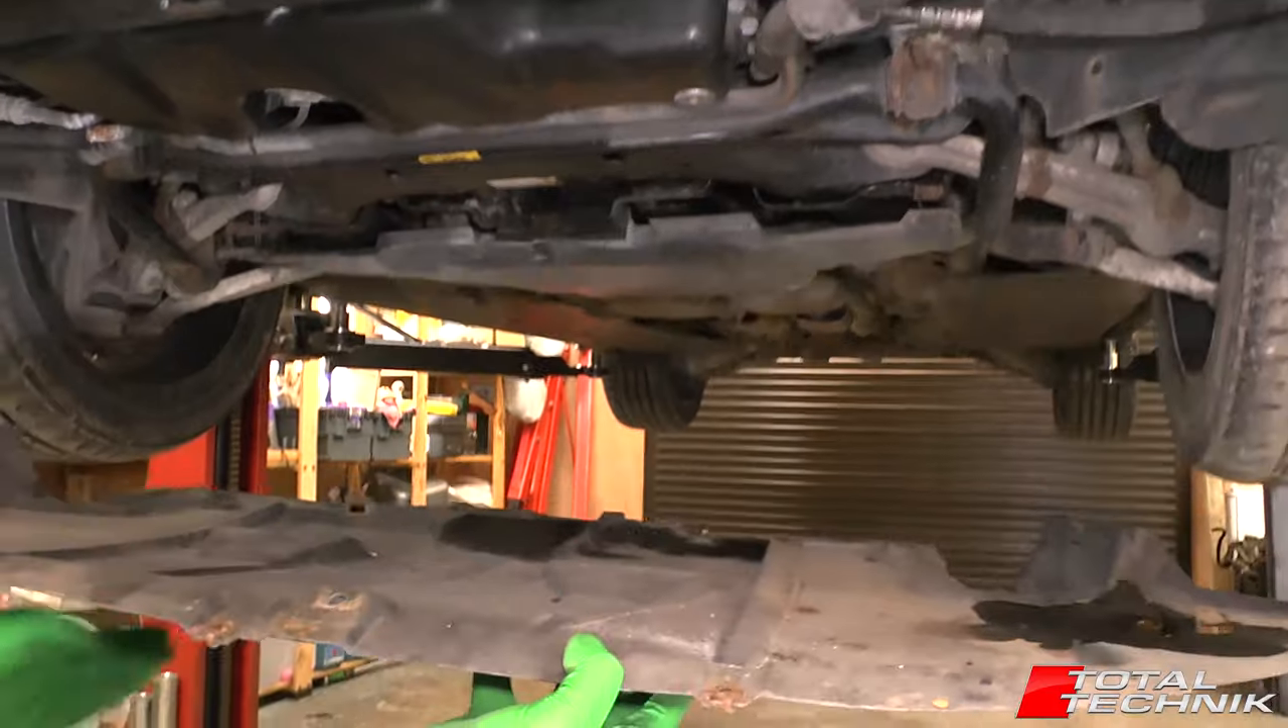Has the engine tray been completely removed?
Yes.